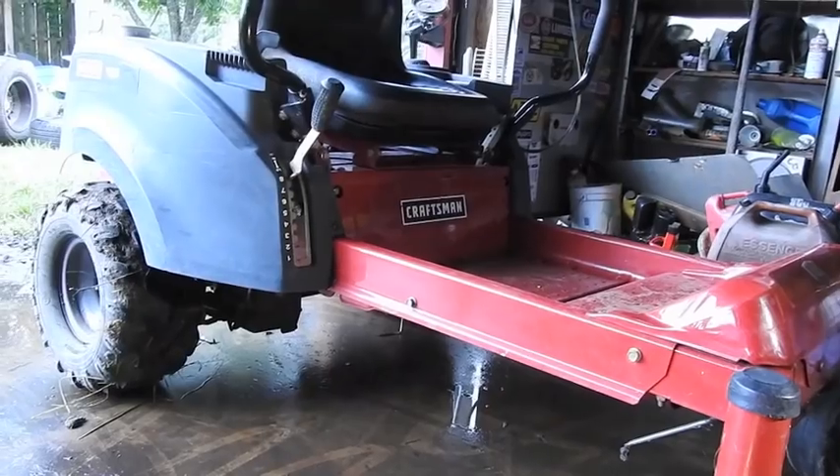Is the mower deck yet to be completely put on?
Yes.